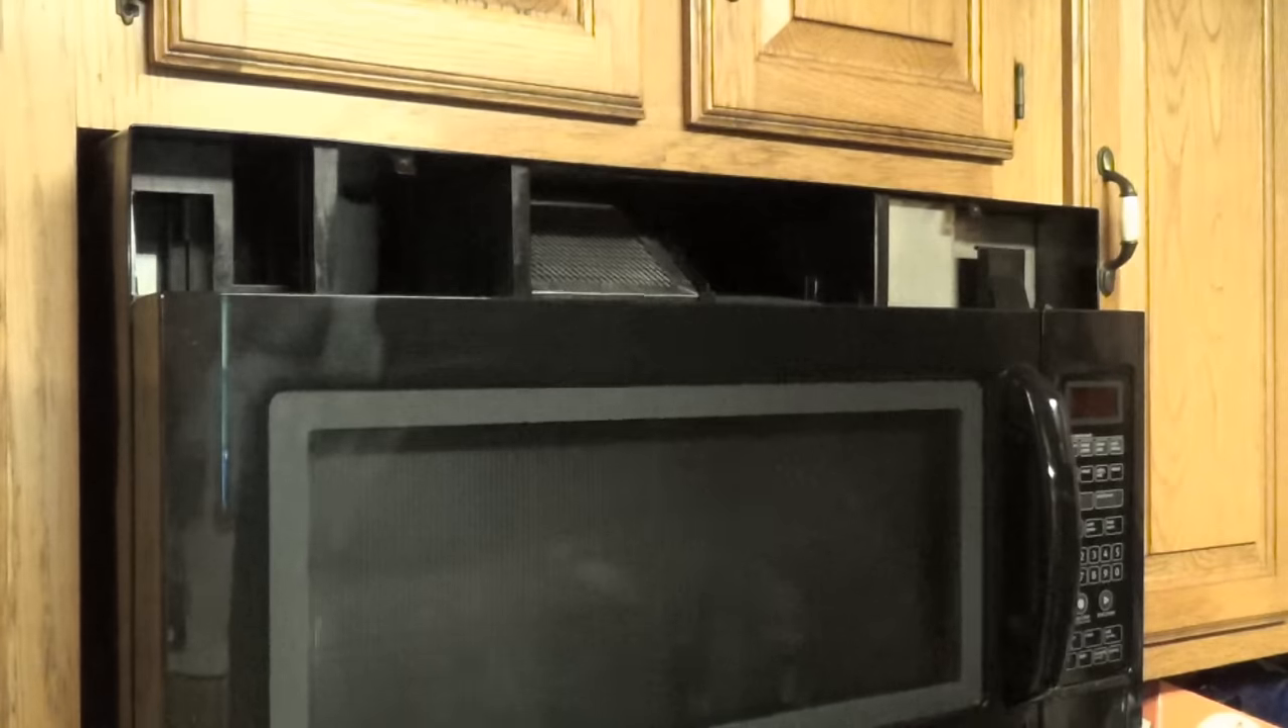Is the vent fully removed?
Yes.